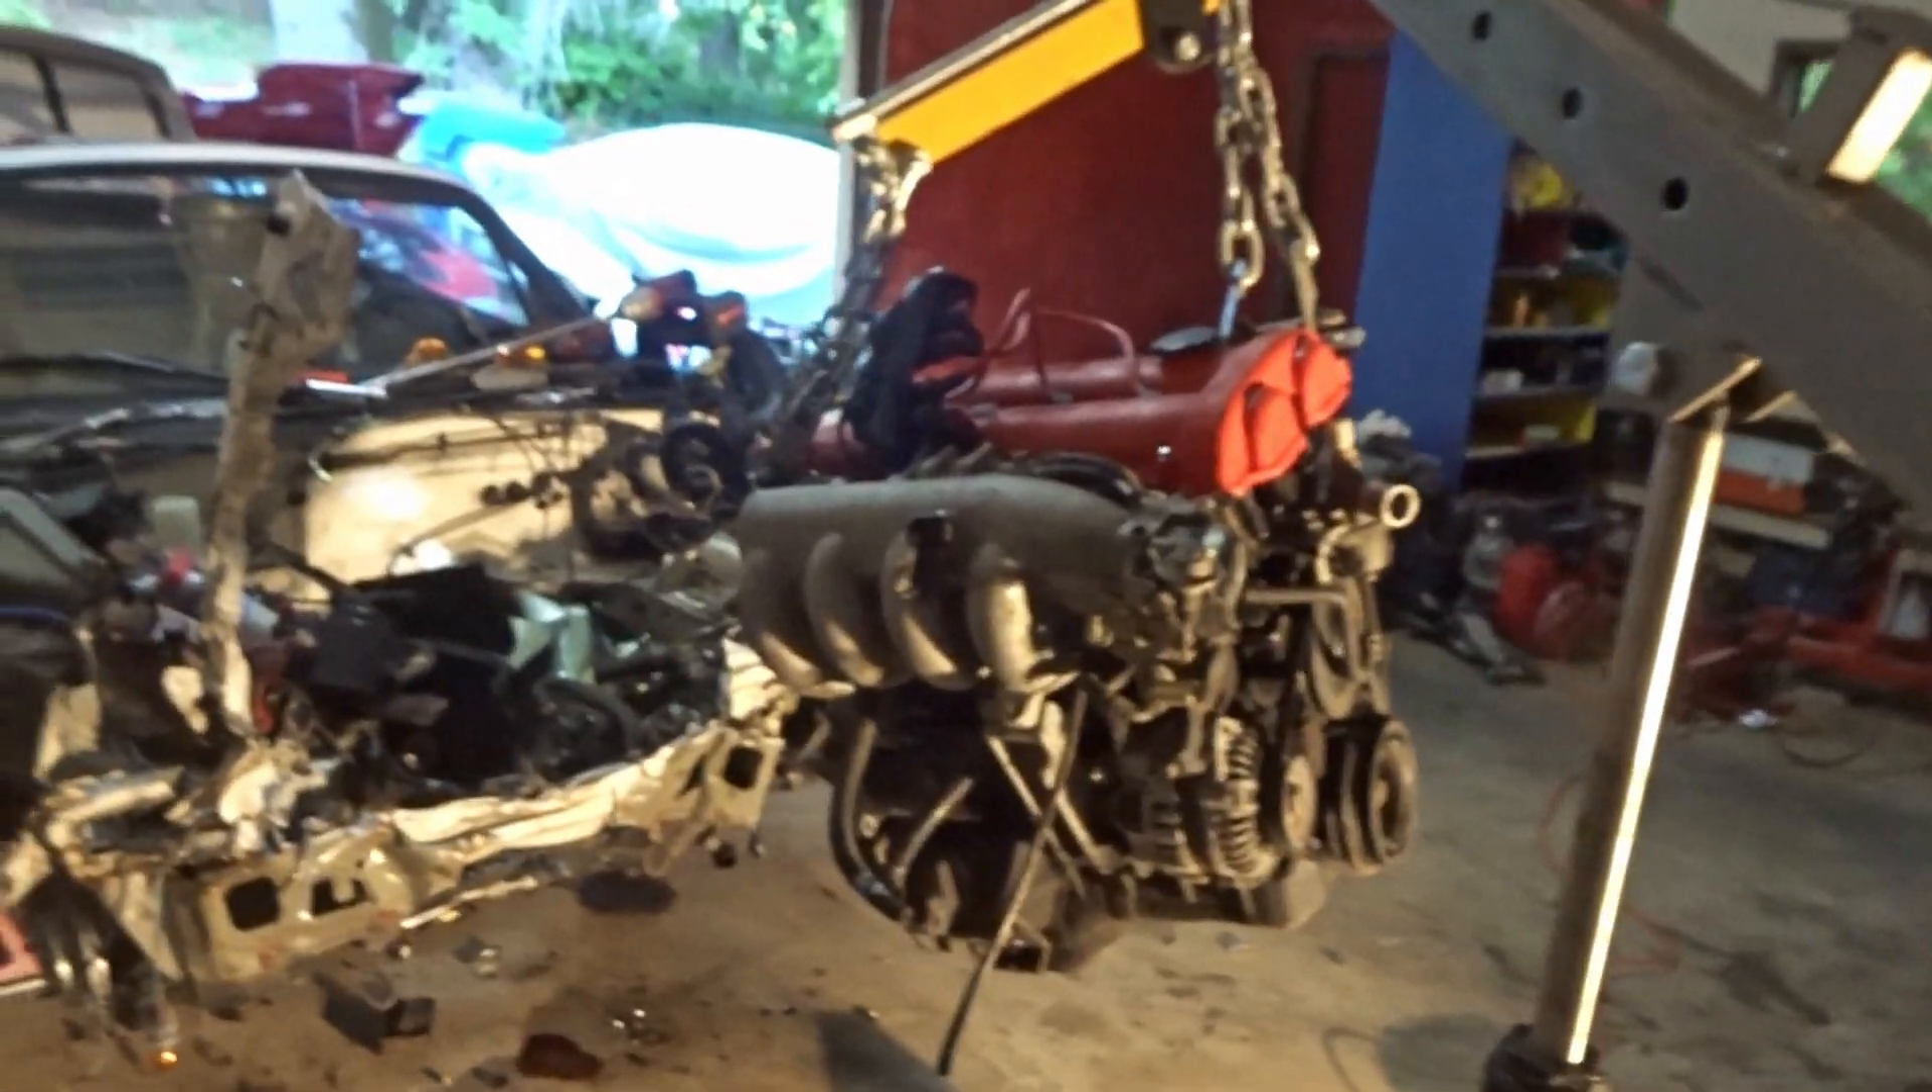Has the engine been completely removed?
Yes.